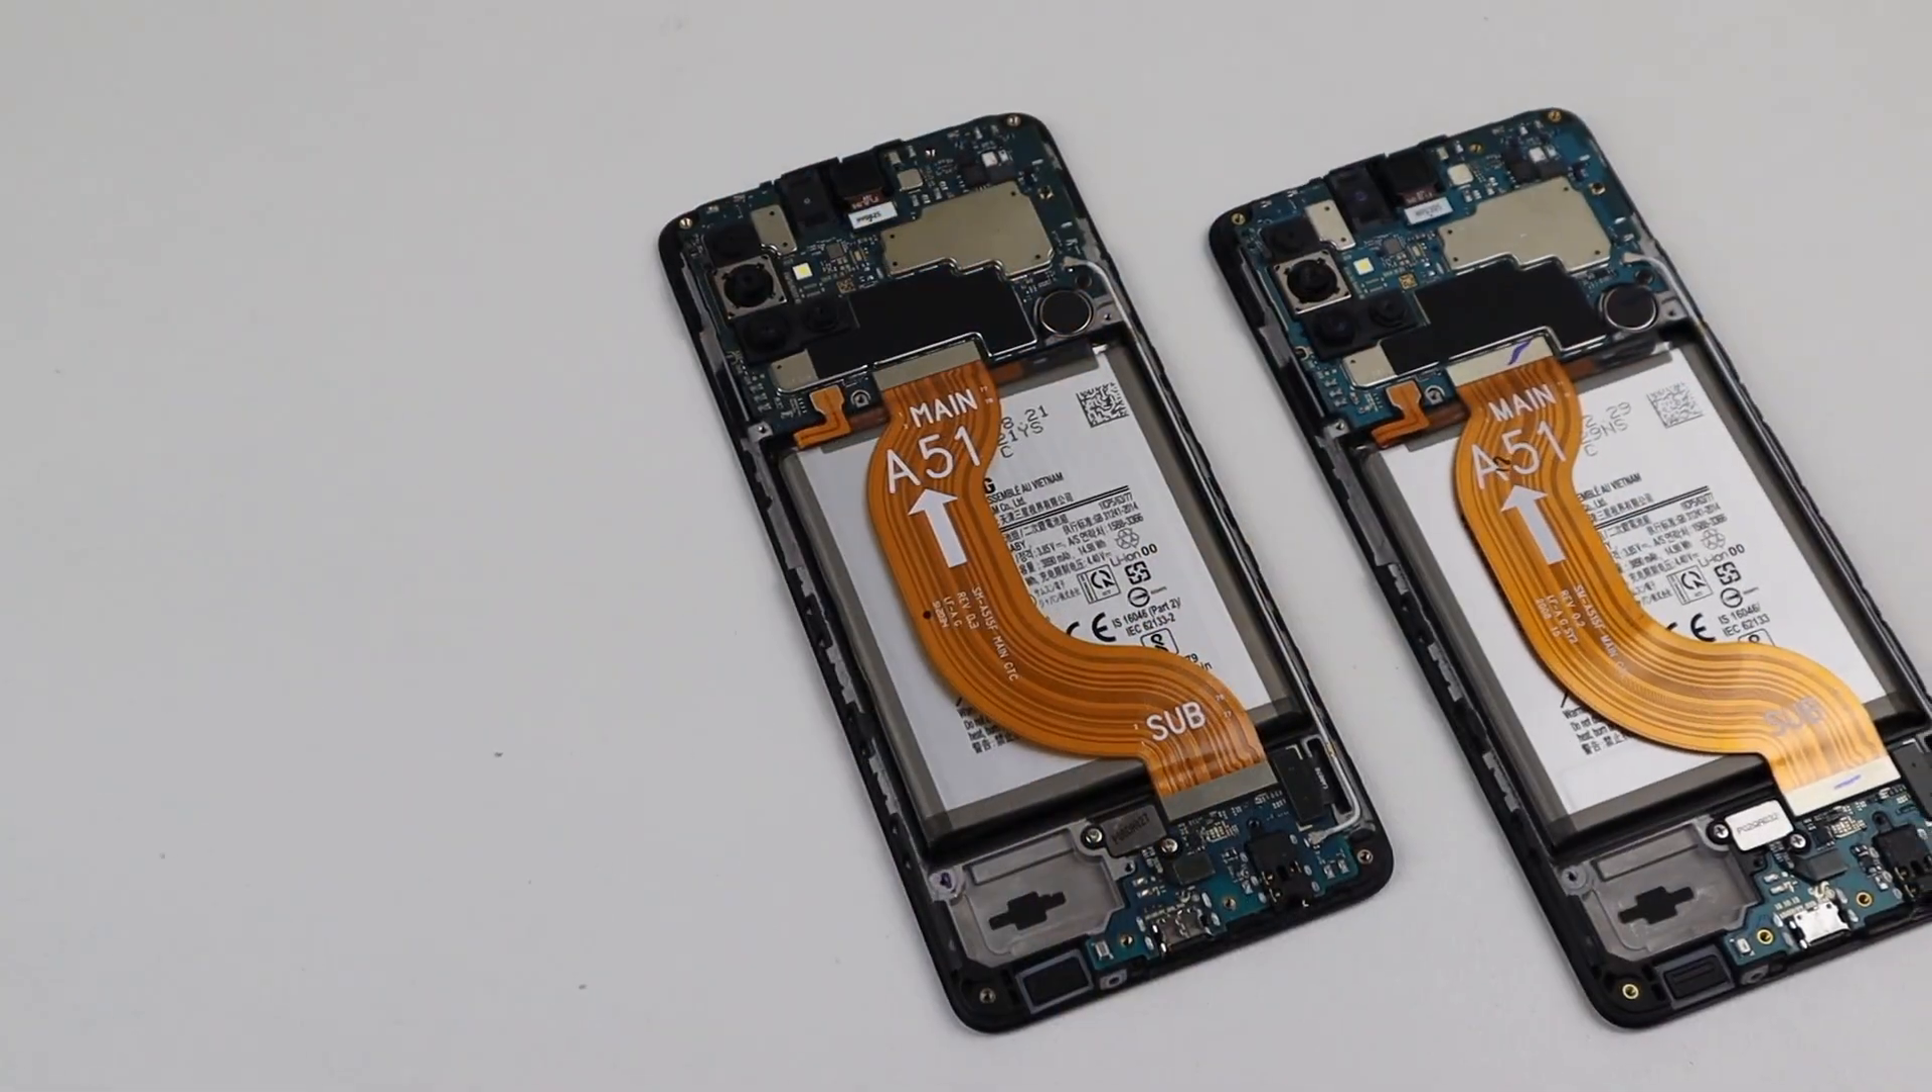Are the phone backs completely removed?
Yes.